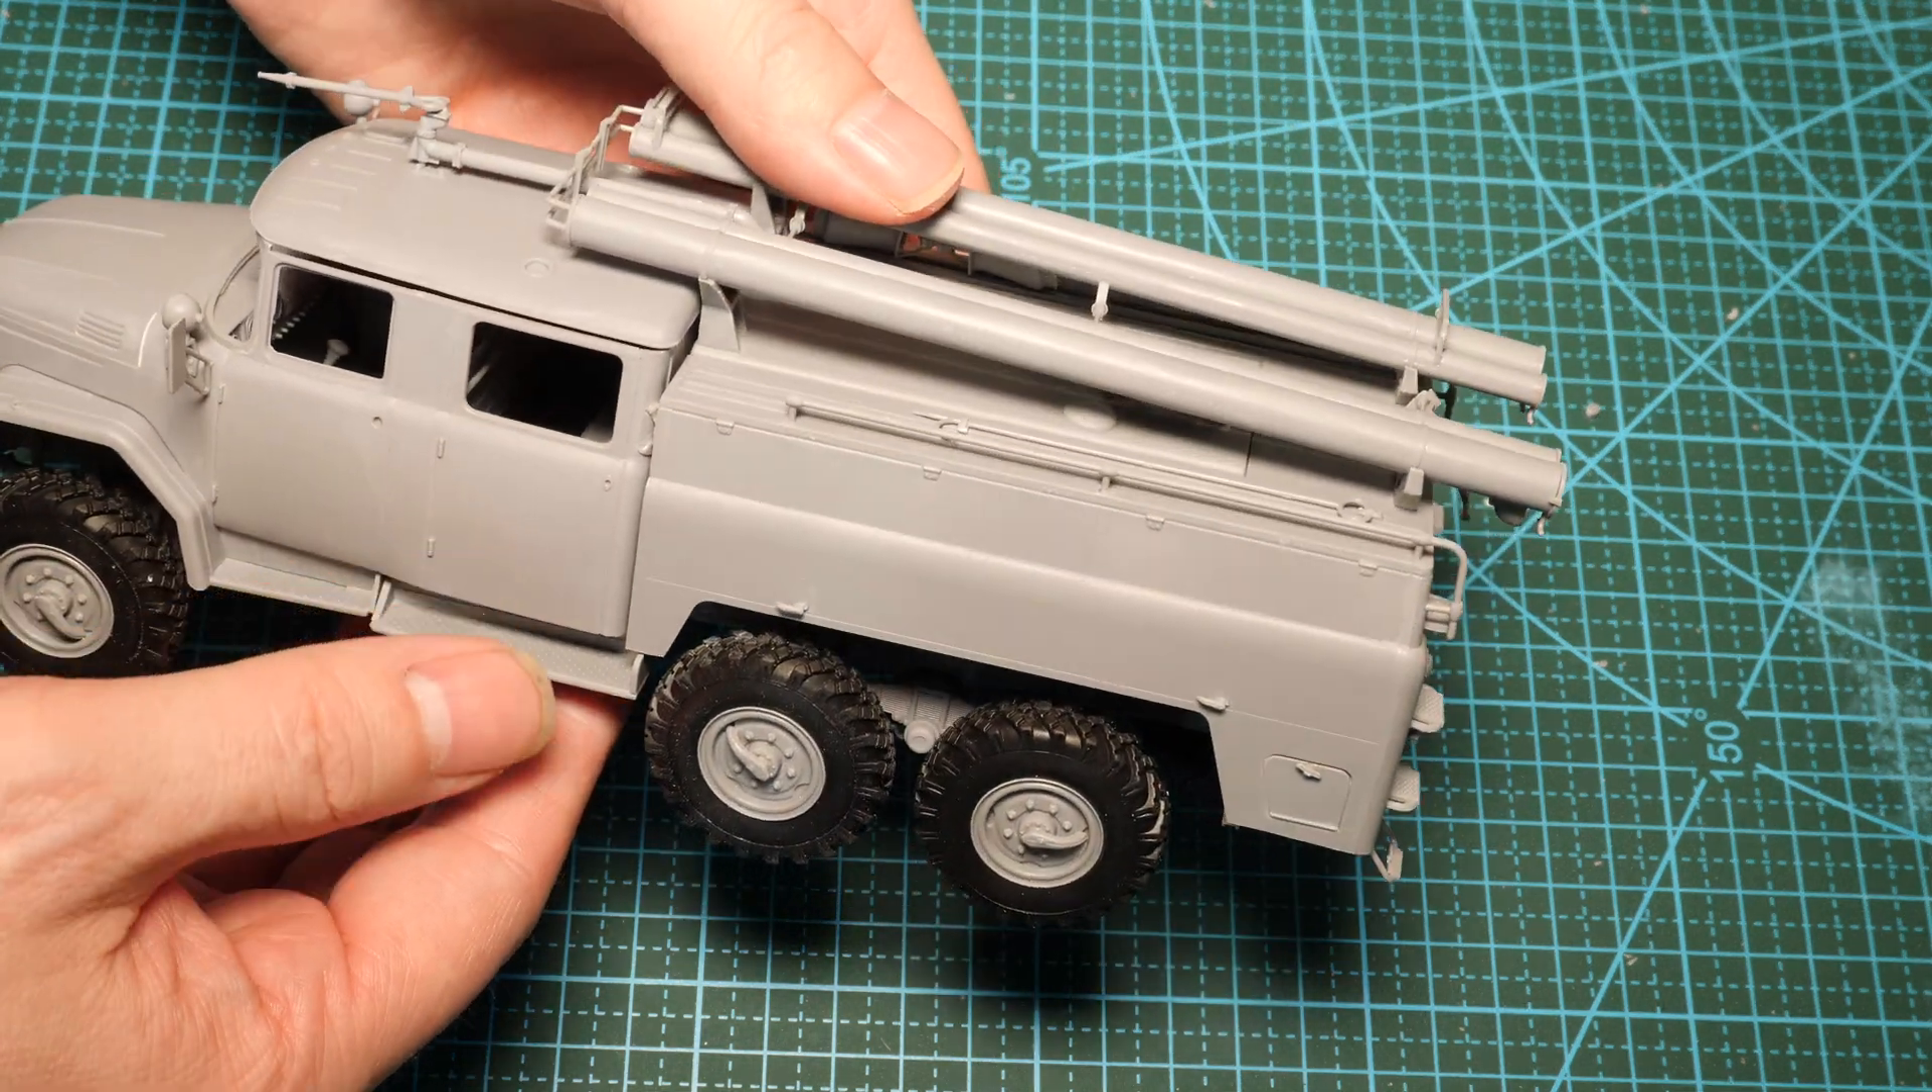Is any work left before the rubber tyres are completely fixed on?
No.